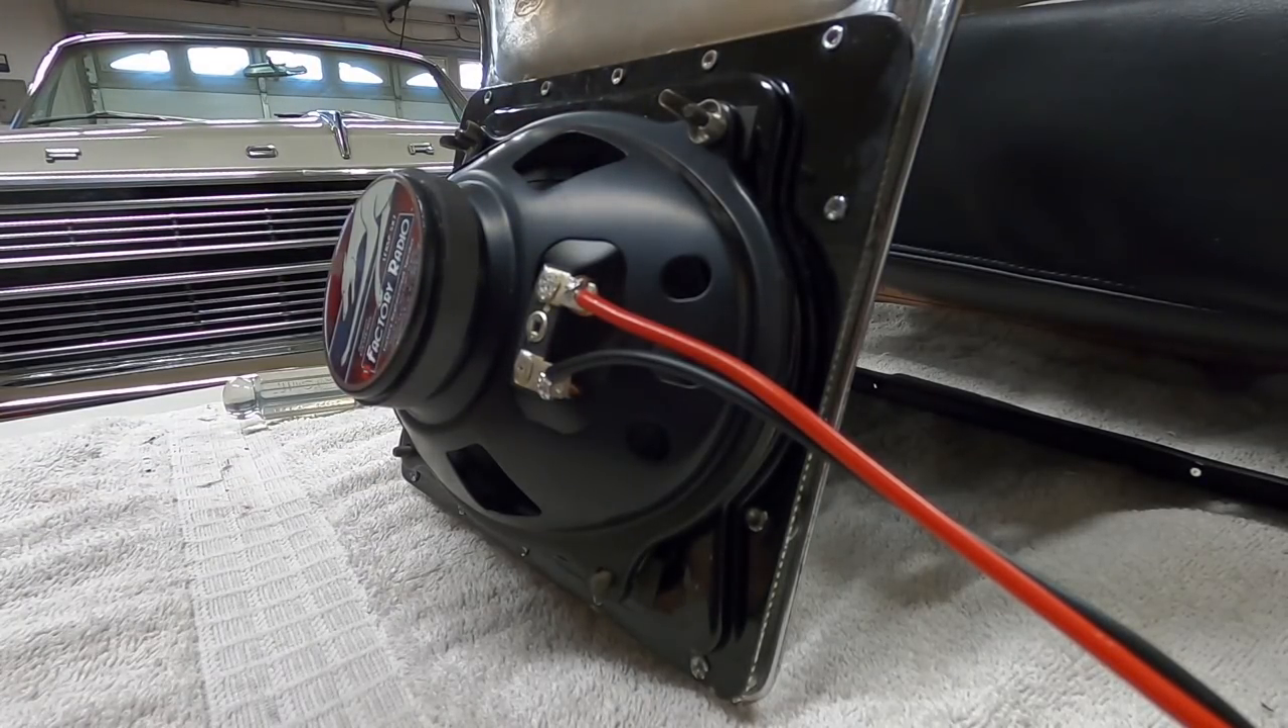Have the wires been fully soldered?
Yes.